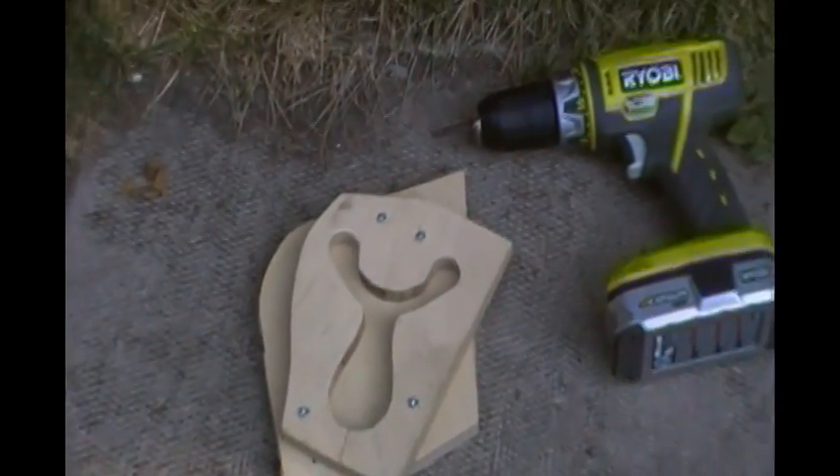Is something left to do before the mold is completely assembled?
No.